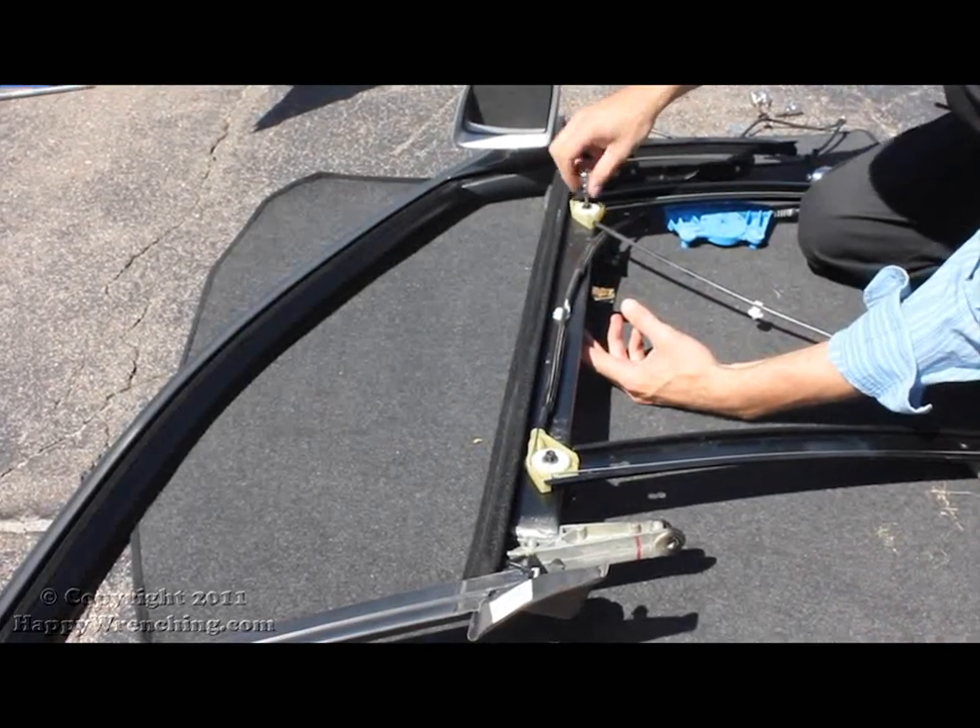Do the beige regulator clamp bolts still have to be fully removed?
Yes.